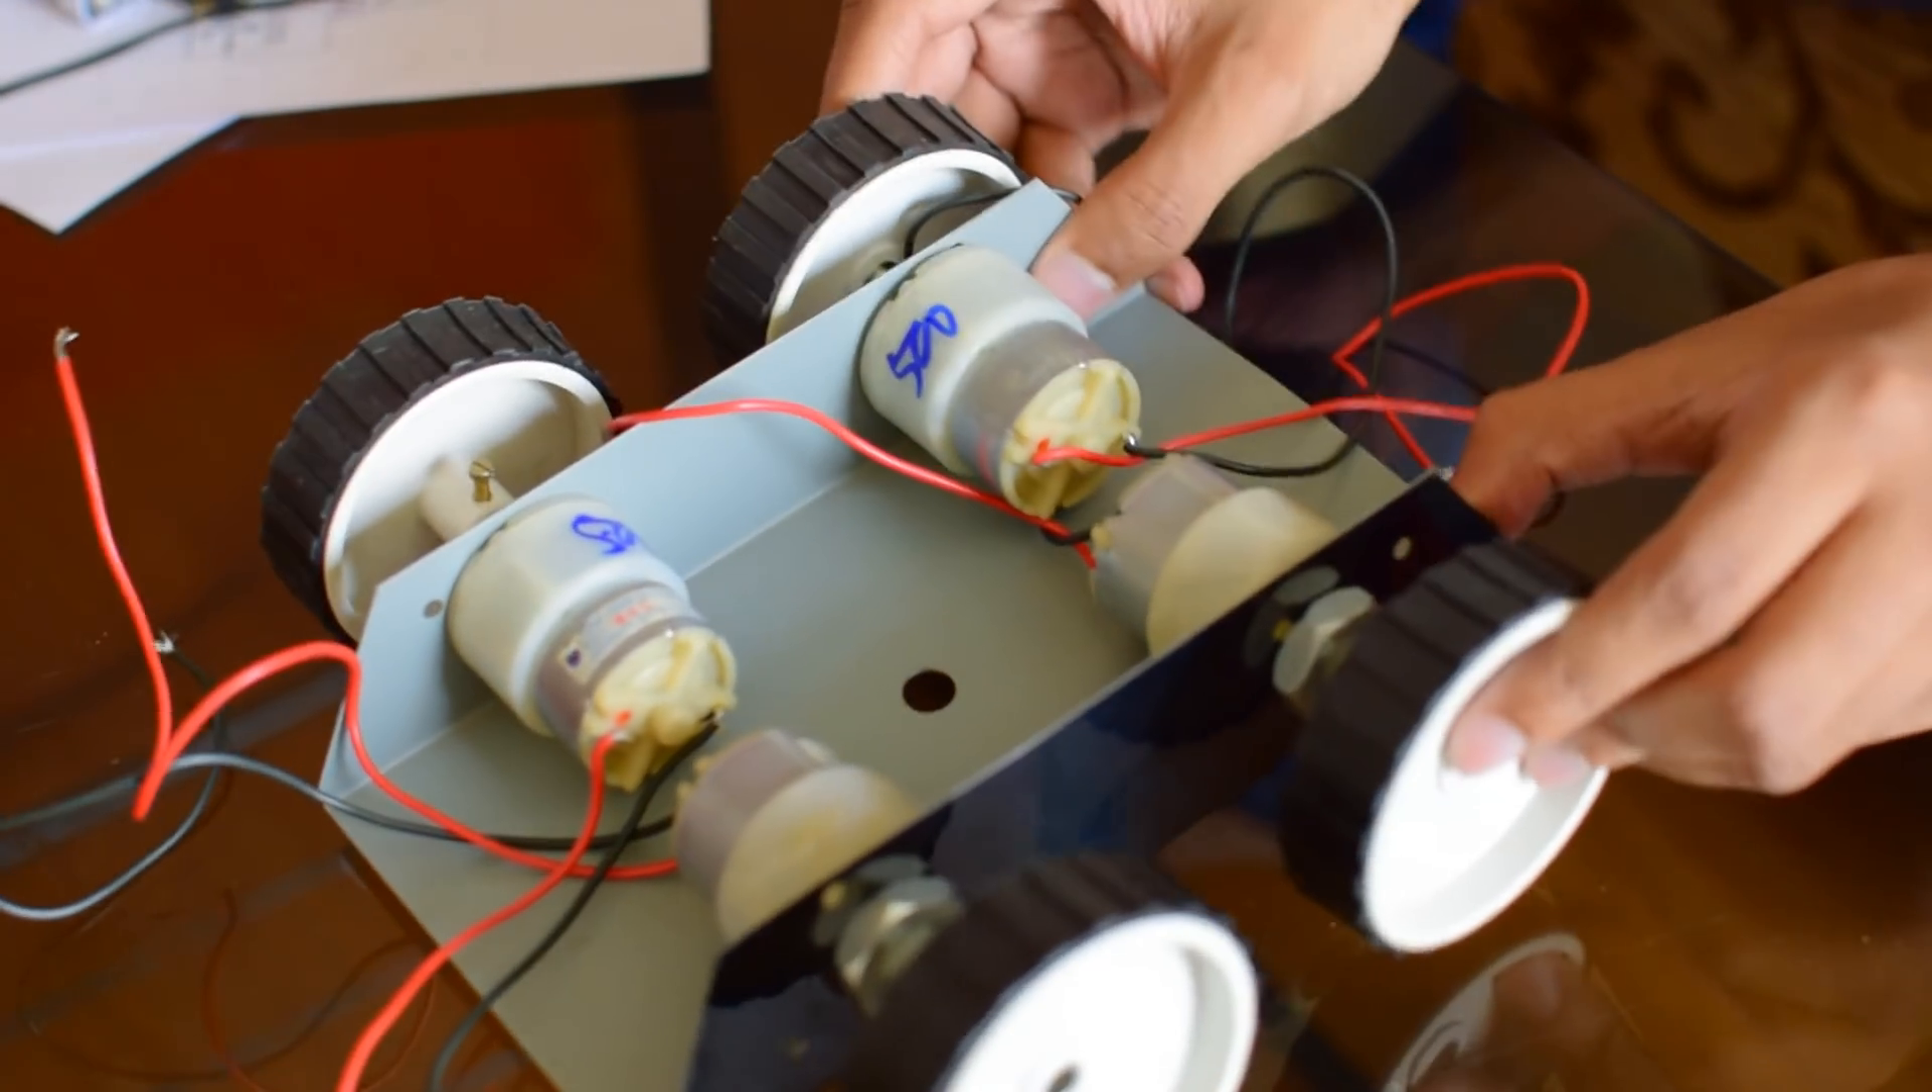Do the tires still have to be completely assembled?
No.